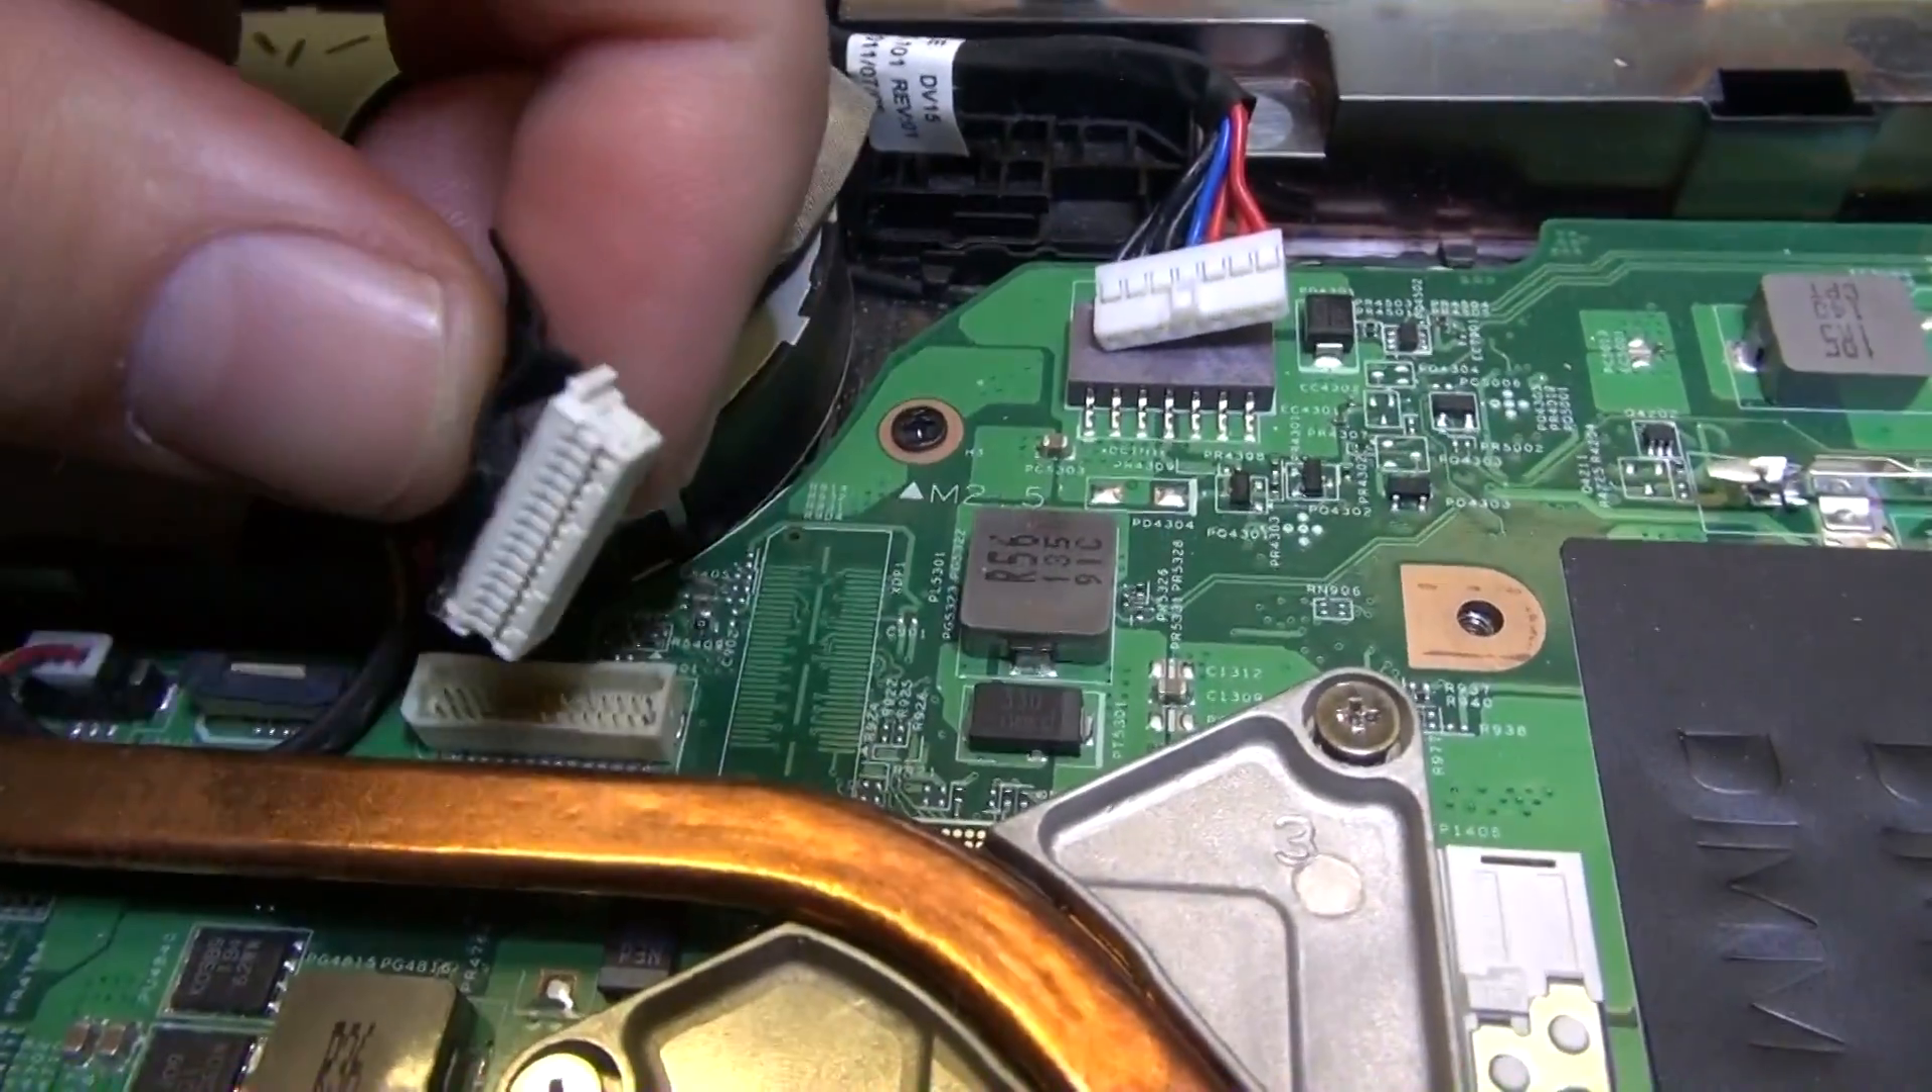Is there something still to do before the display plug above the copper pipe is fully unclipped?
No.